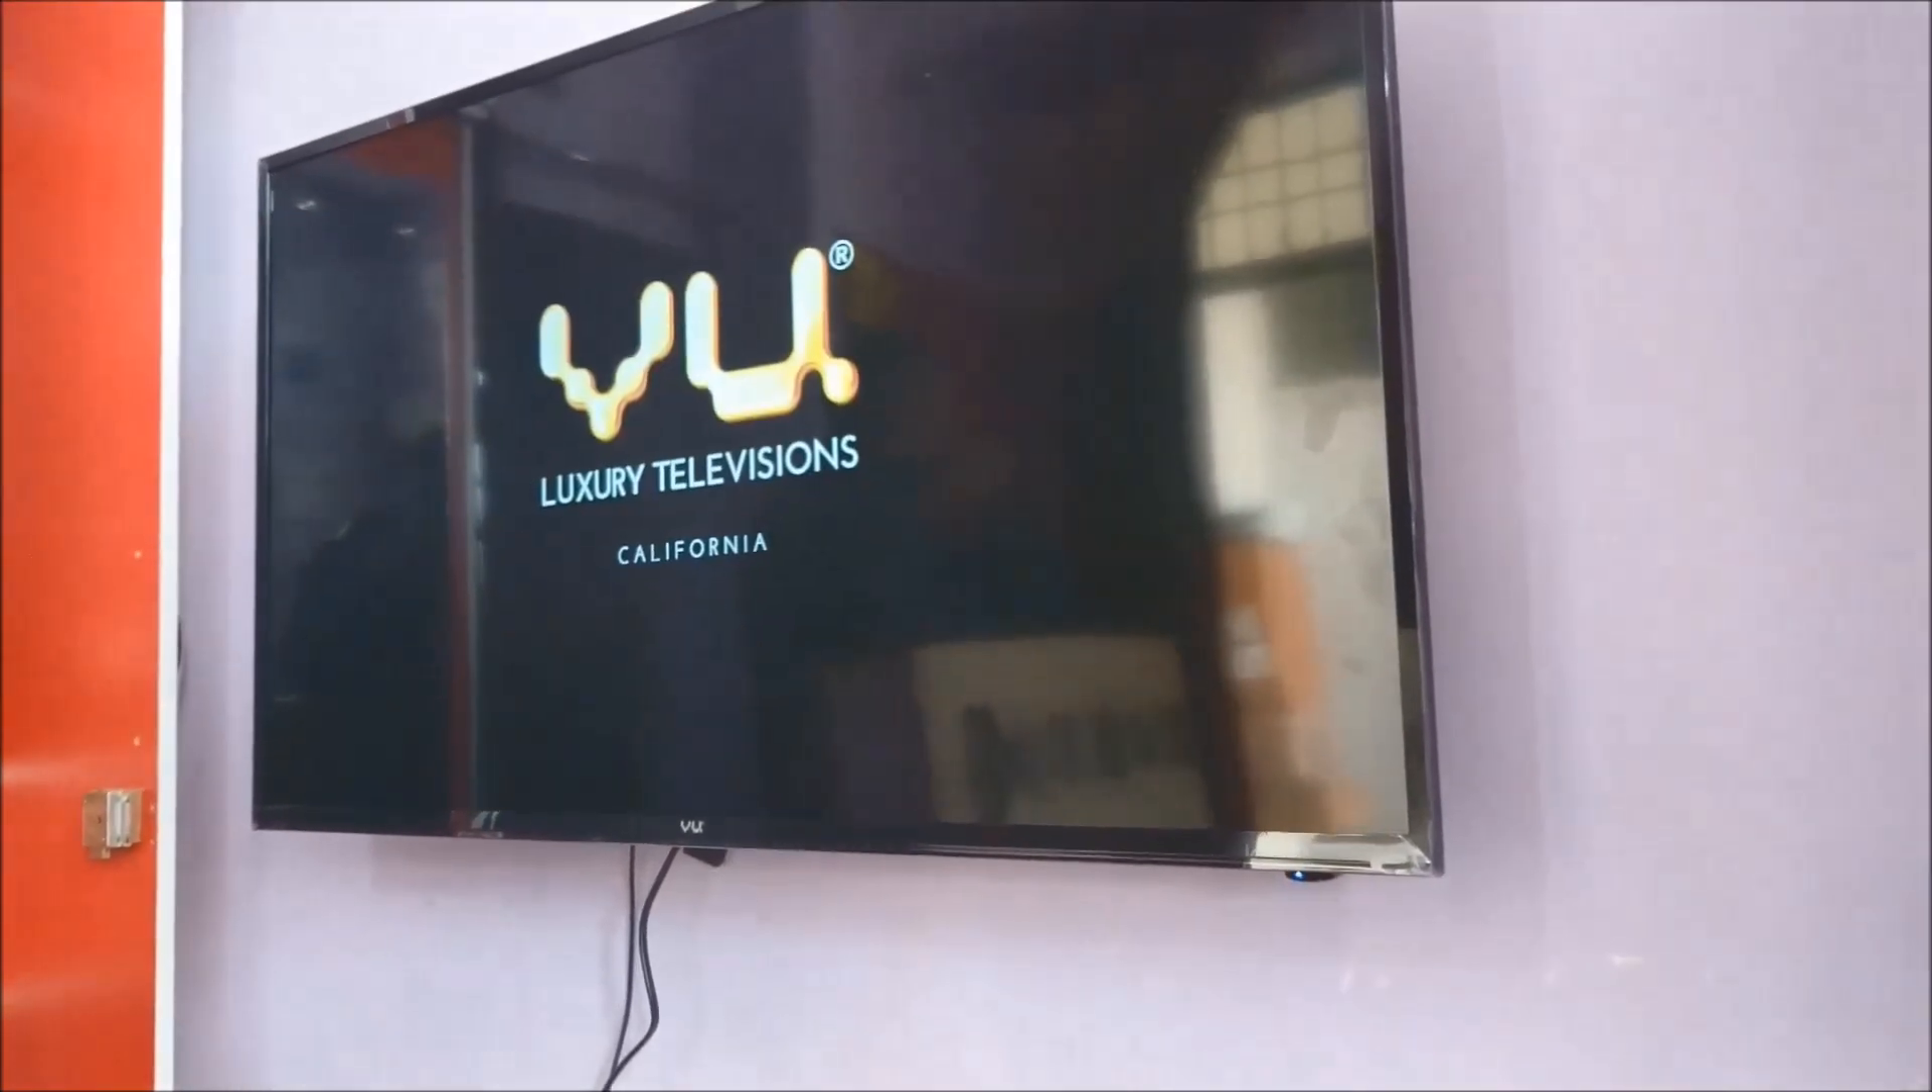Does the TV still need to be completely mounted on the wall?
No.